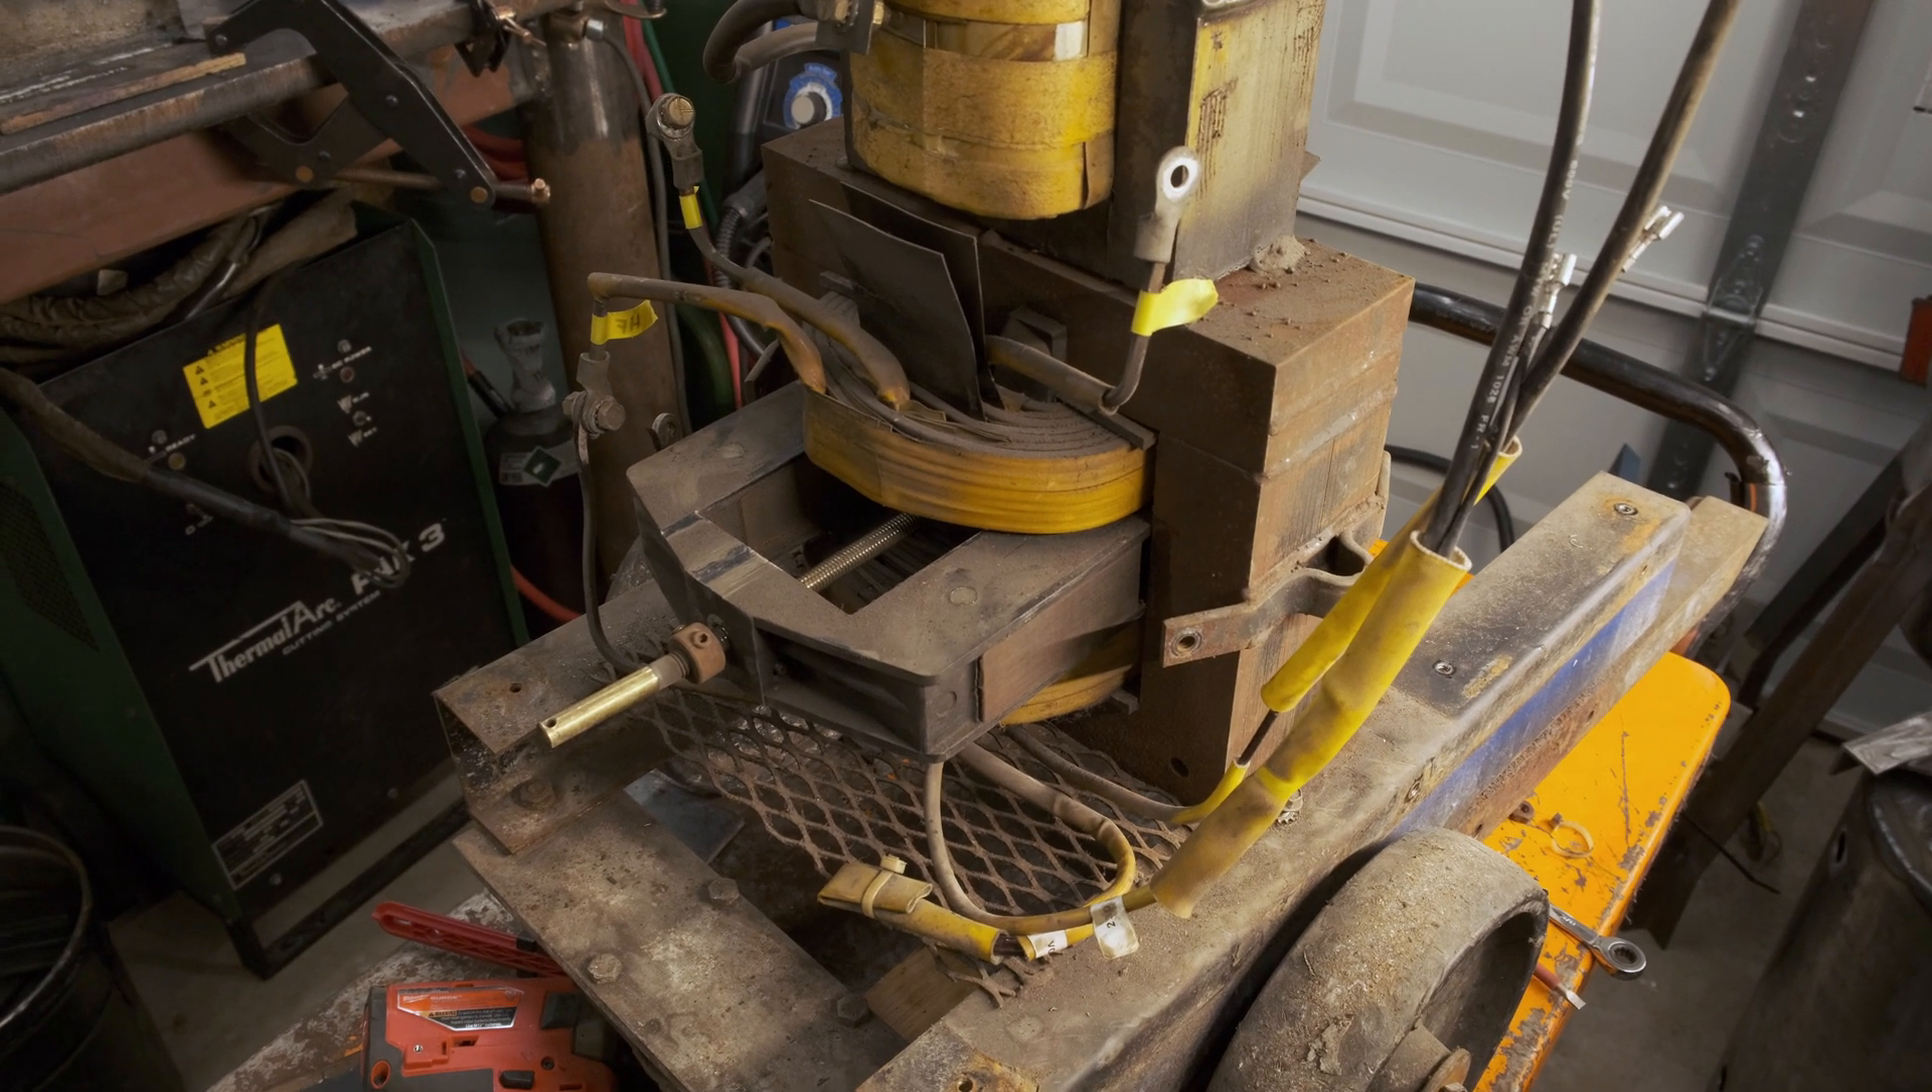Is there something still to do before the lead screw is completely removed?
Yes.